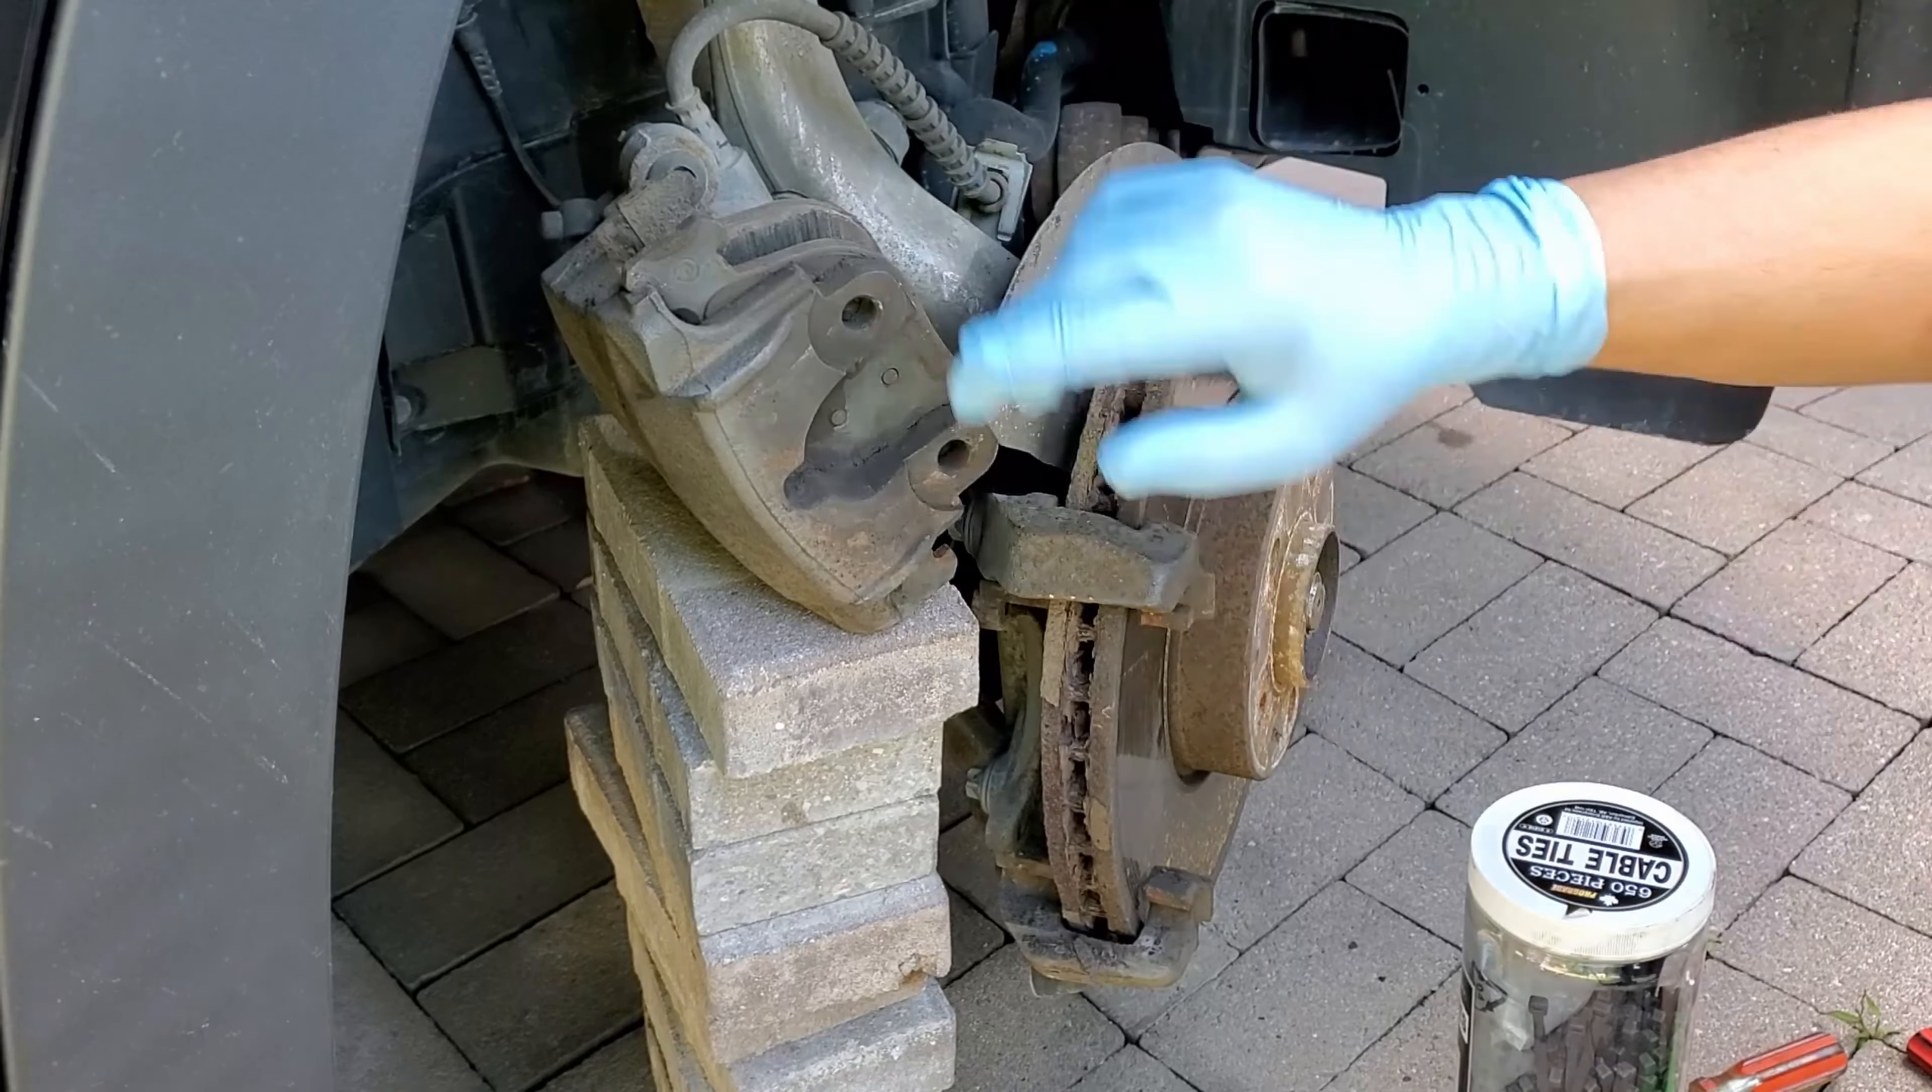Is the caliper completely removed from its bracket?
Yes.